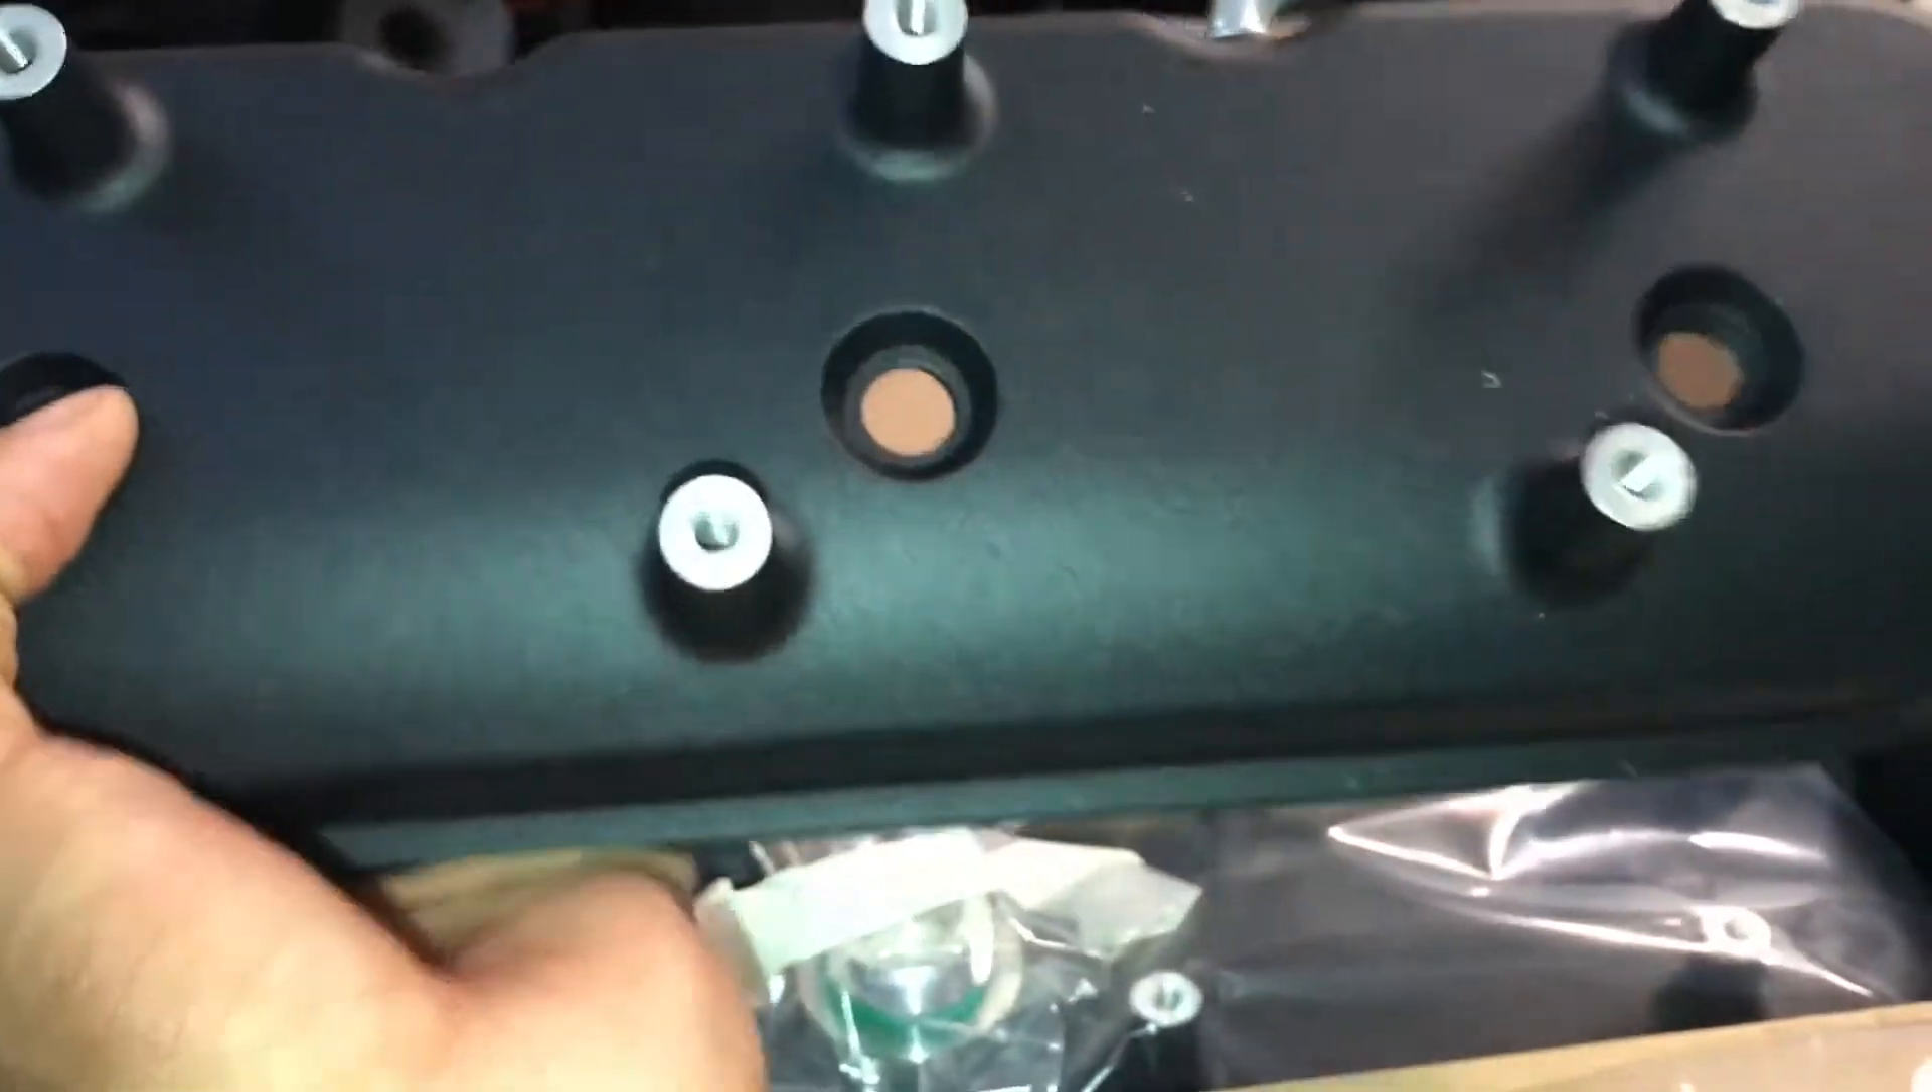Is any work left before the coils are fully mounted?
Yes.